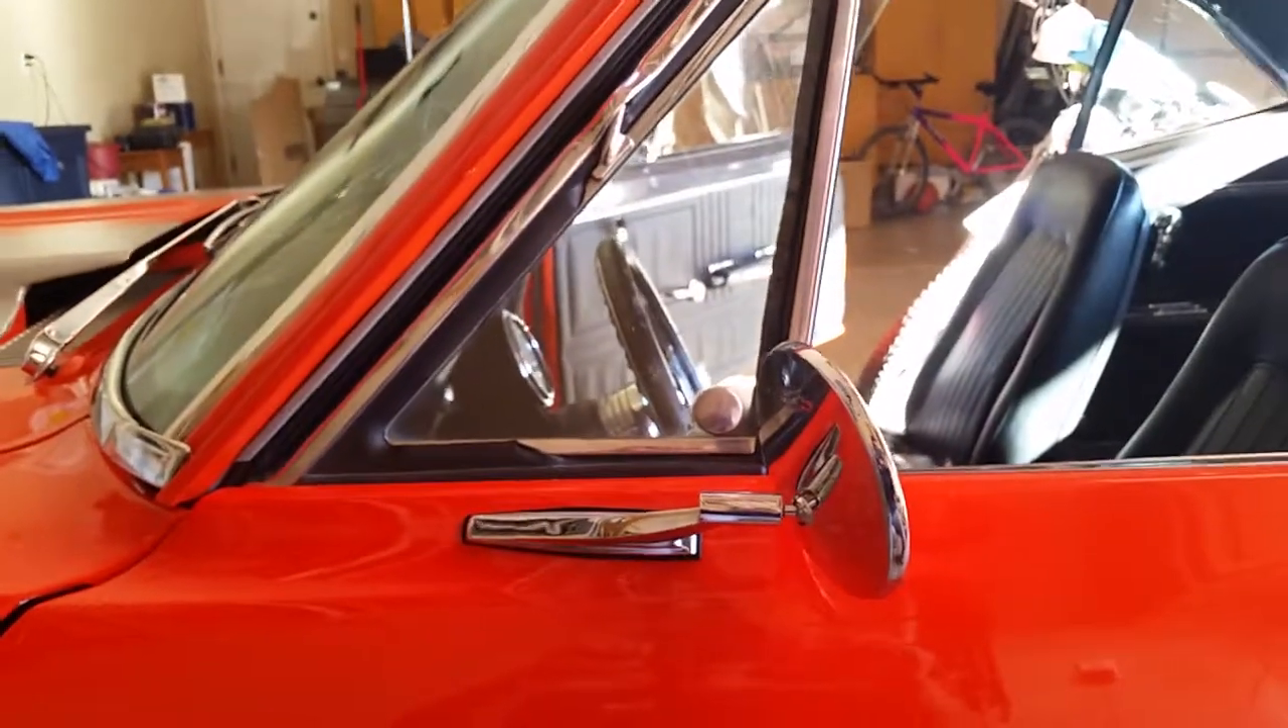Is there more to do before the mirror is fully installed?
No.